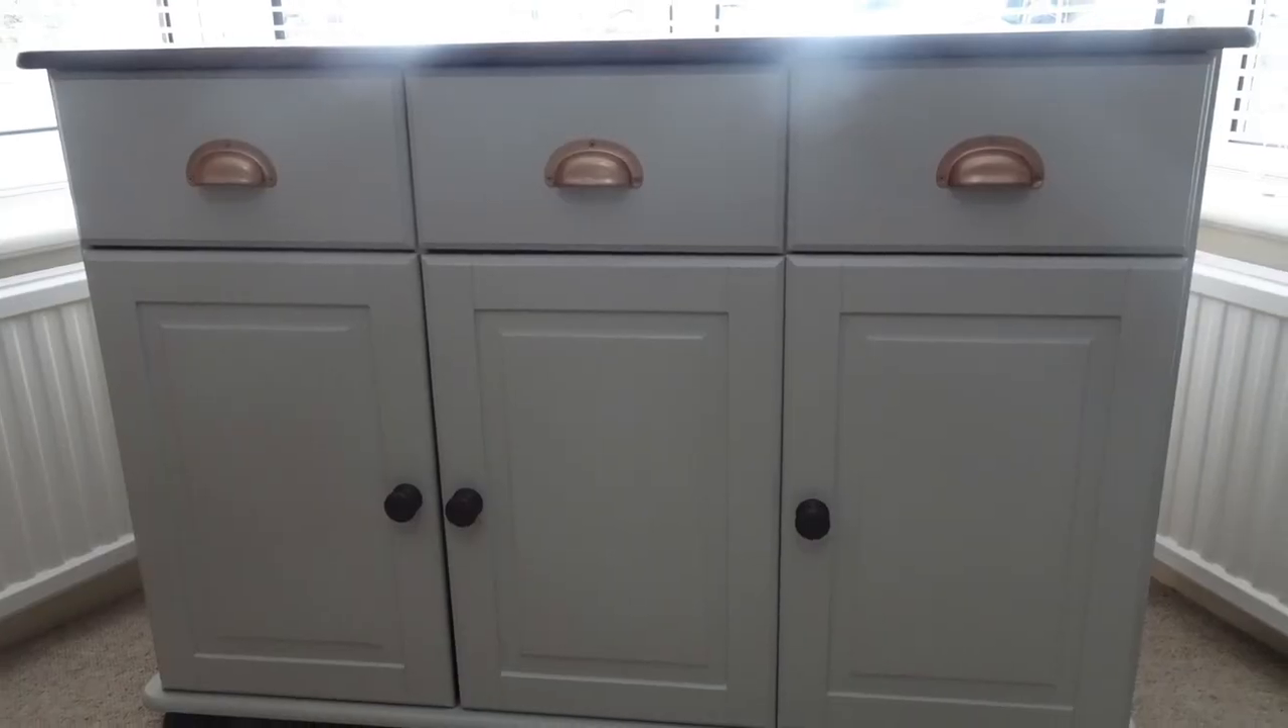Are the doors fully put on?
Yes.